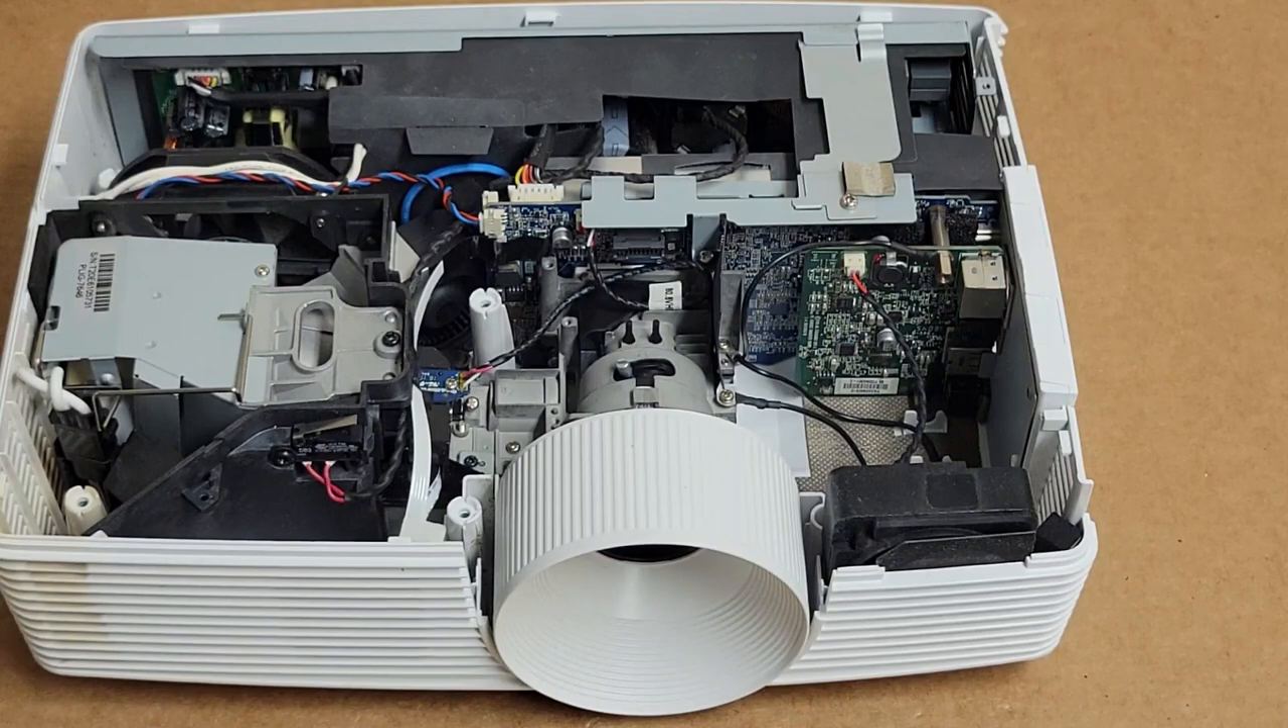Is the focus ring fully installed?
Yes.